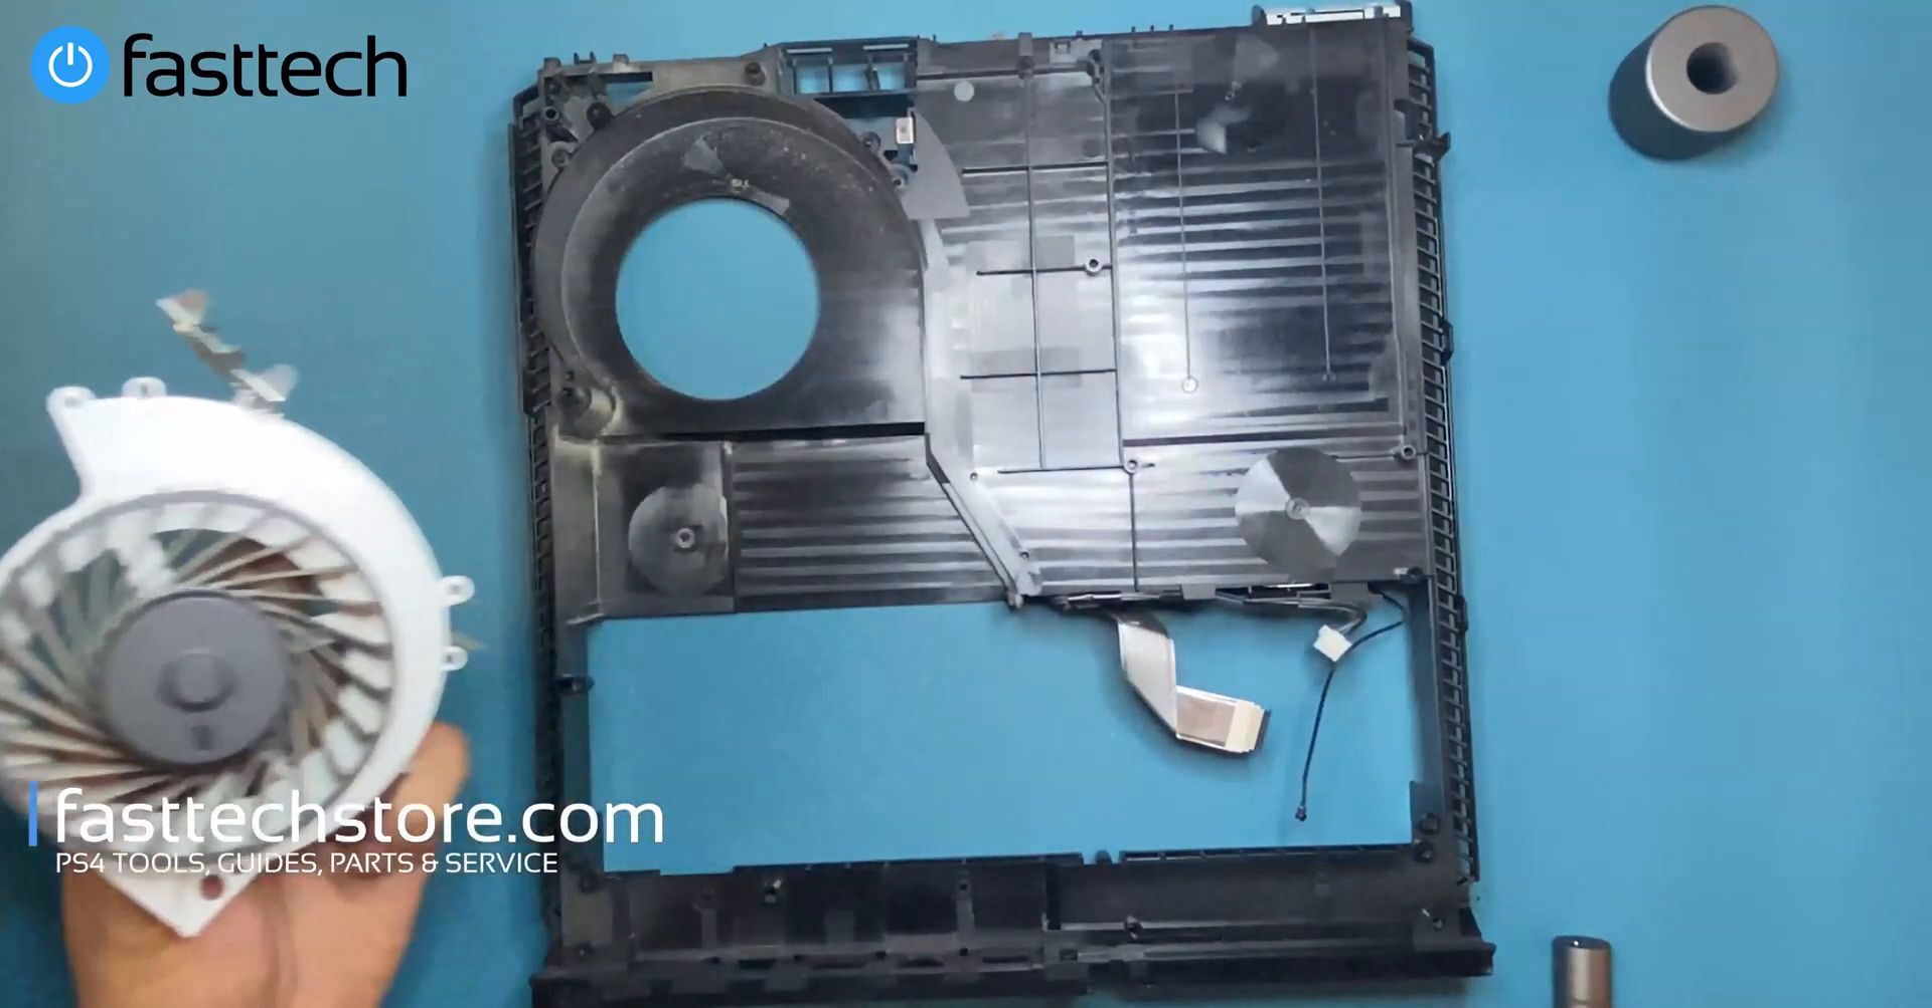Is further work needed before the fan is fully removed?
No.